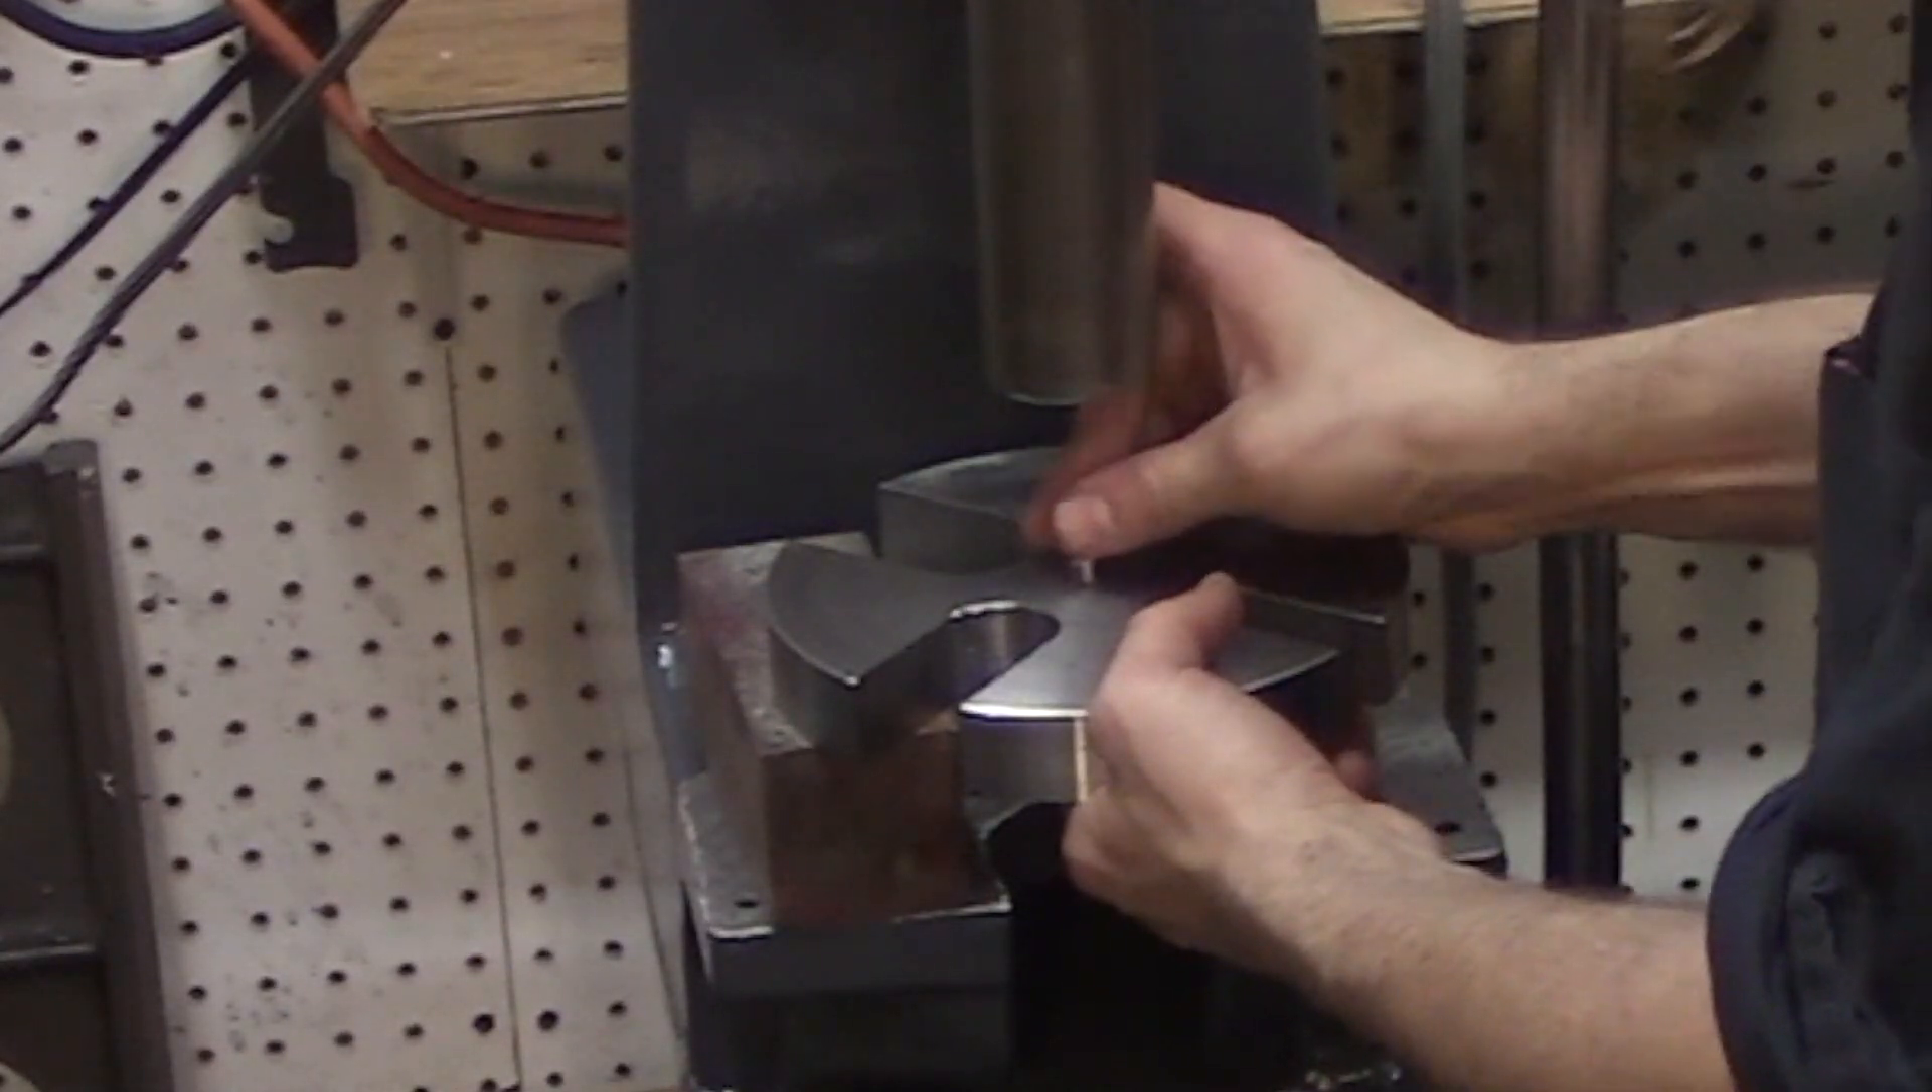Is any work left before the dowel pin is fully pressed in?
Yes.